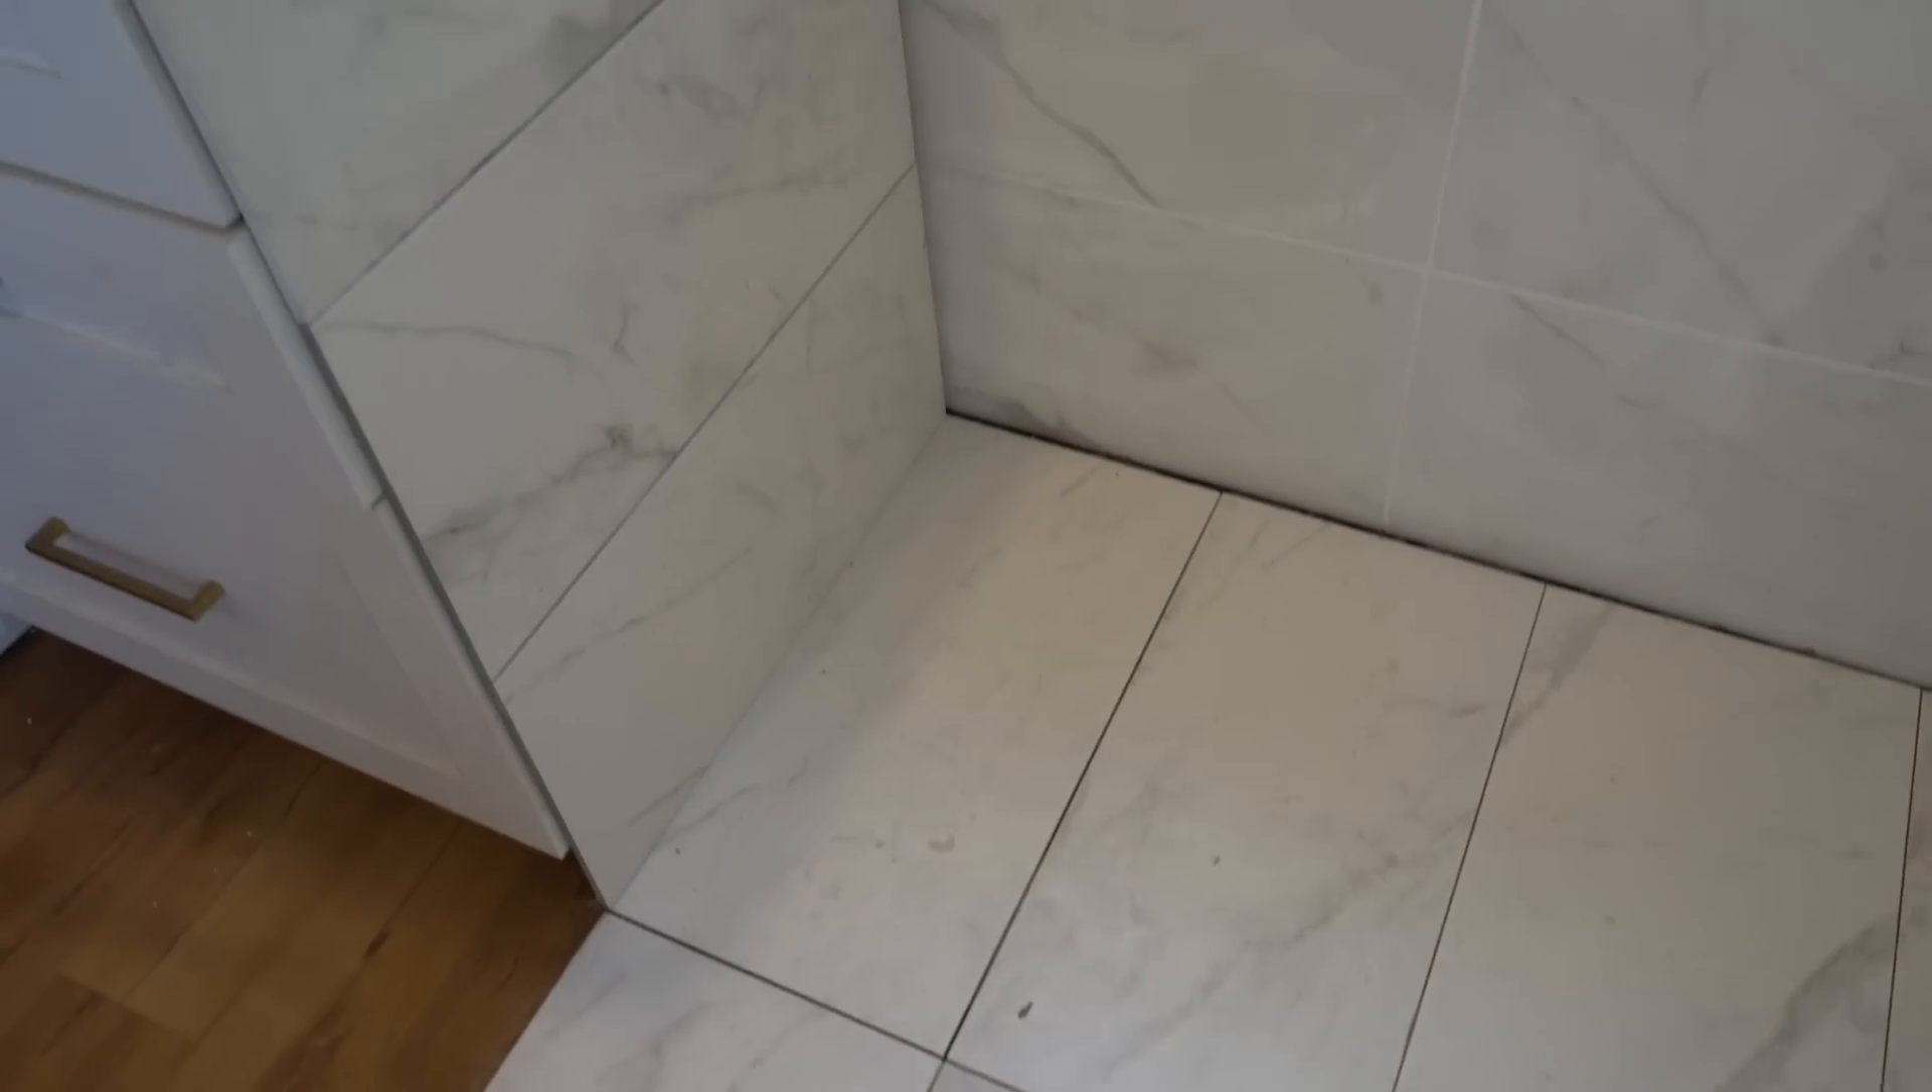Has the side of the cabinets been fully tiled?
Yes.